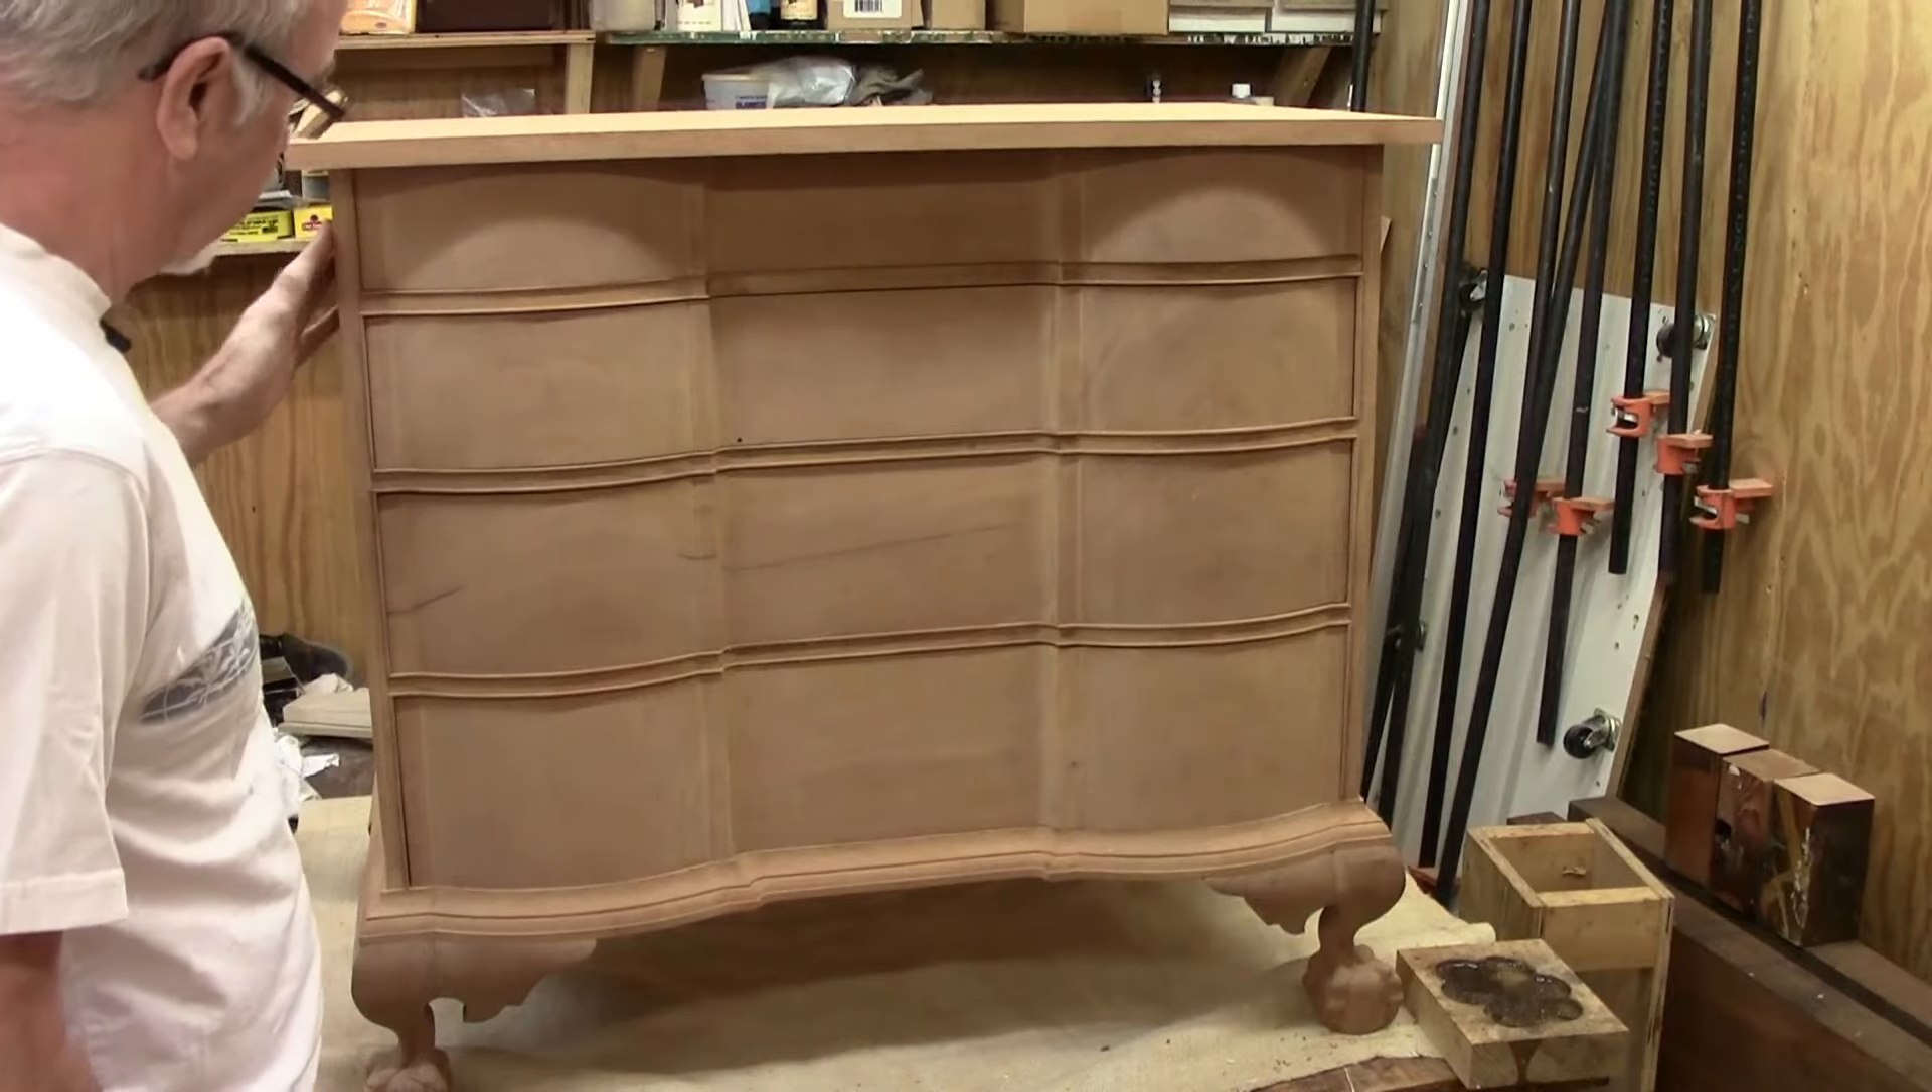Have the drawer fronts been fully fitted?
Yes.